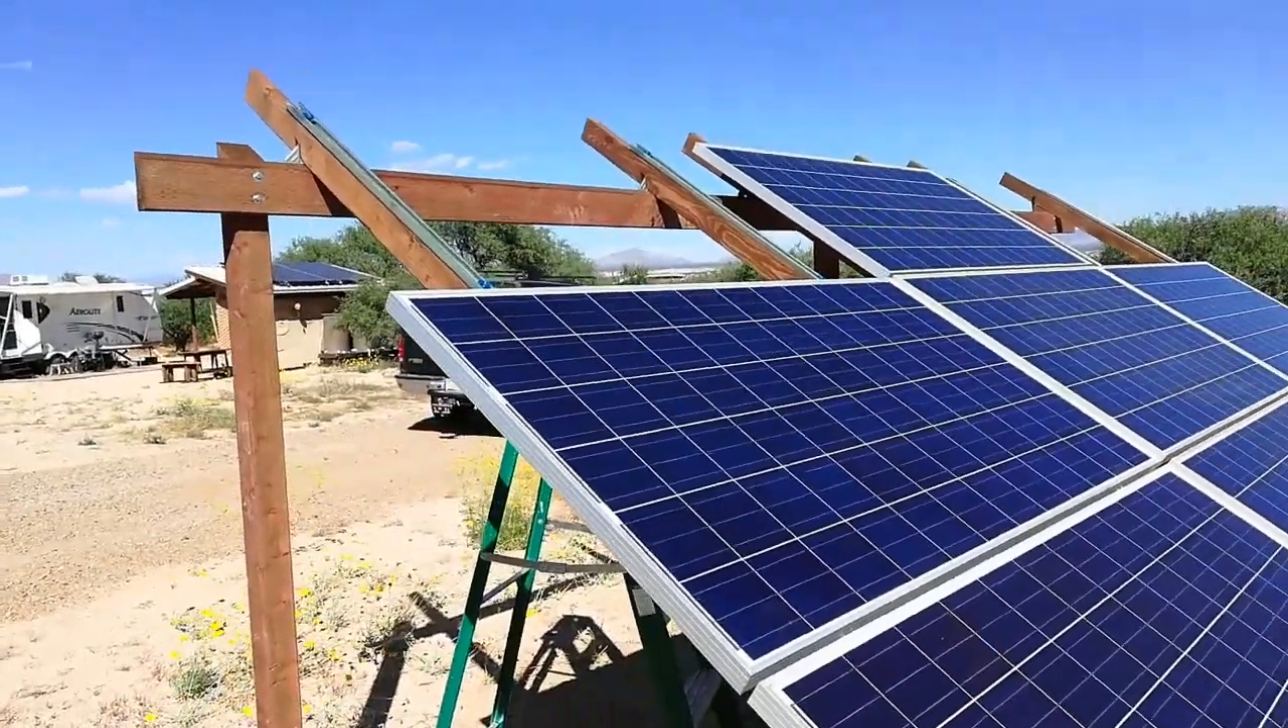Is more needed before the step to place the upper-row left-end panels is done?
Yes.